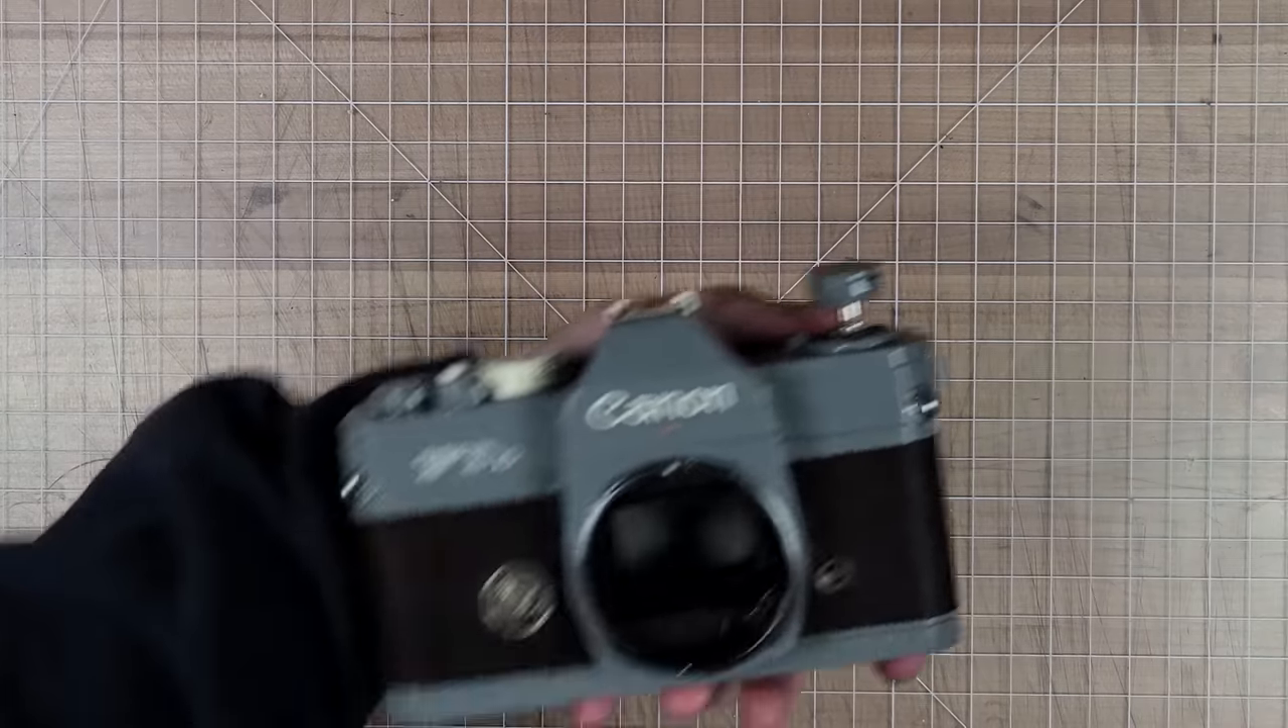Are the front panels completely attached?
Yes.